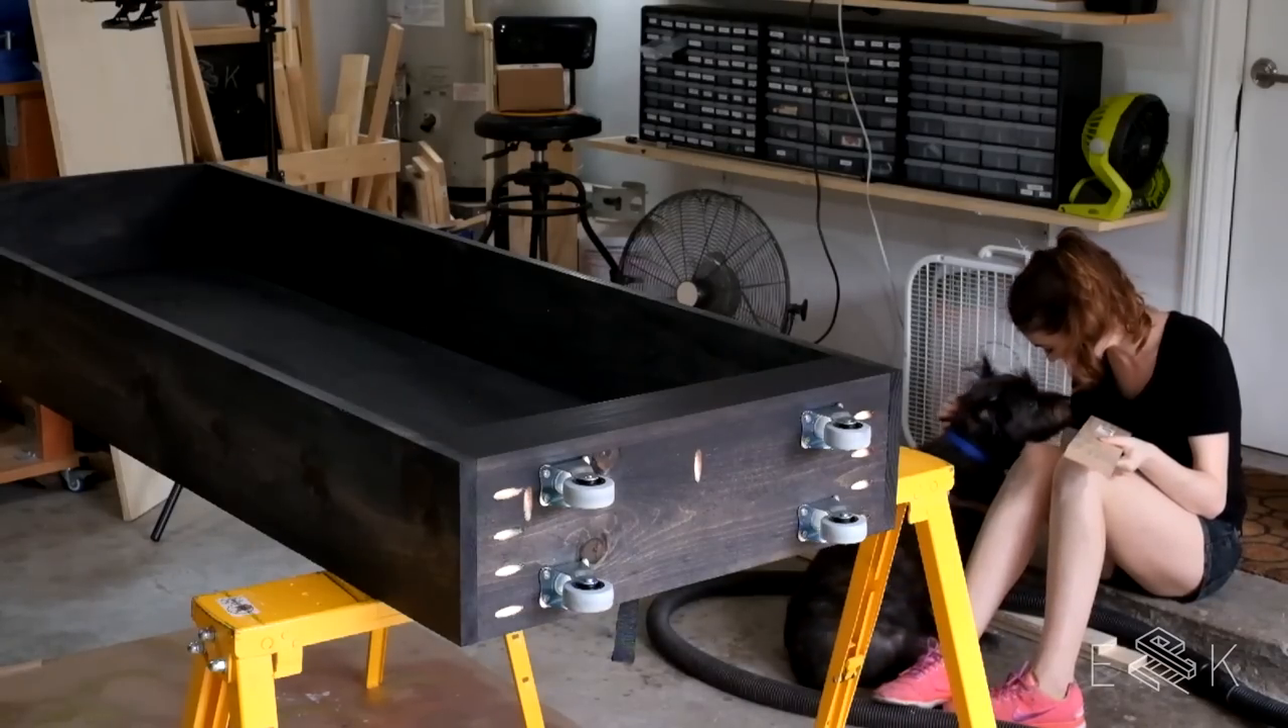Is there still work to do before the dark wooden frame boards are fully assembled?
No.